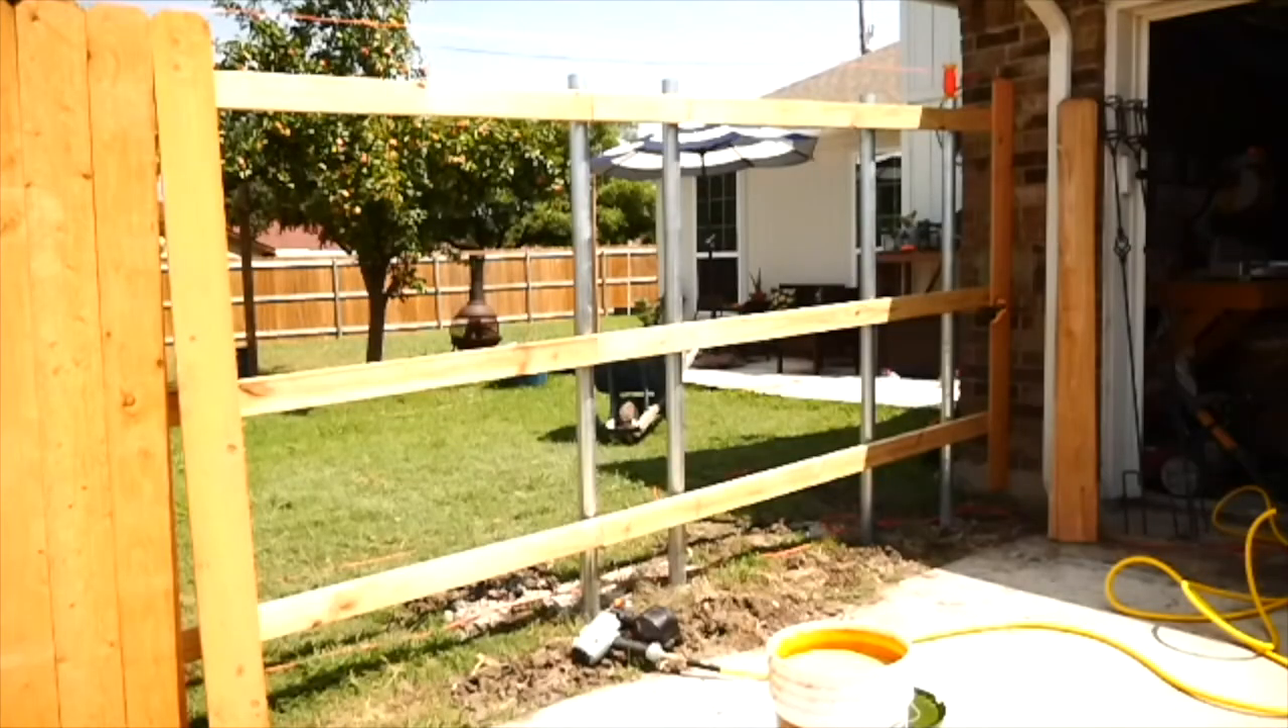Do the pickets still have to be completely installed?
Yes.